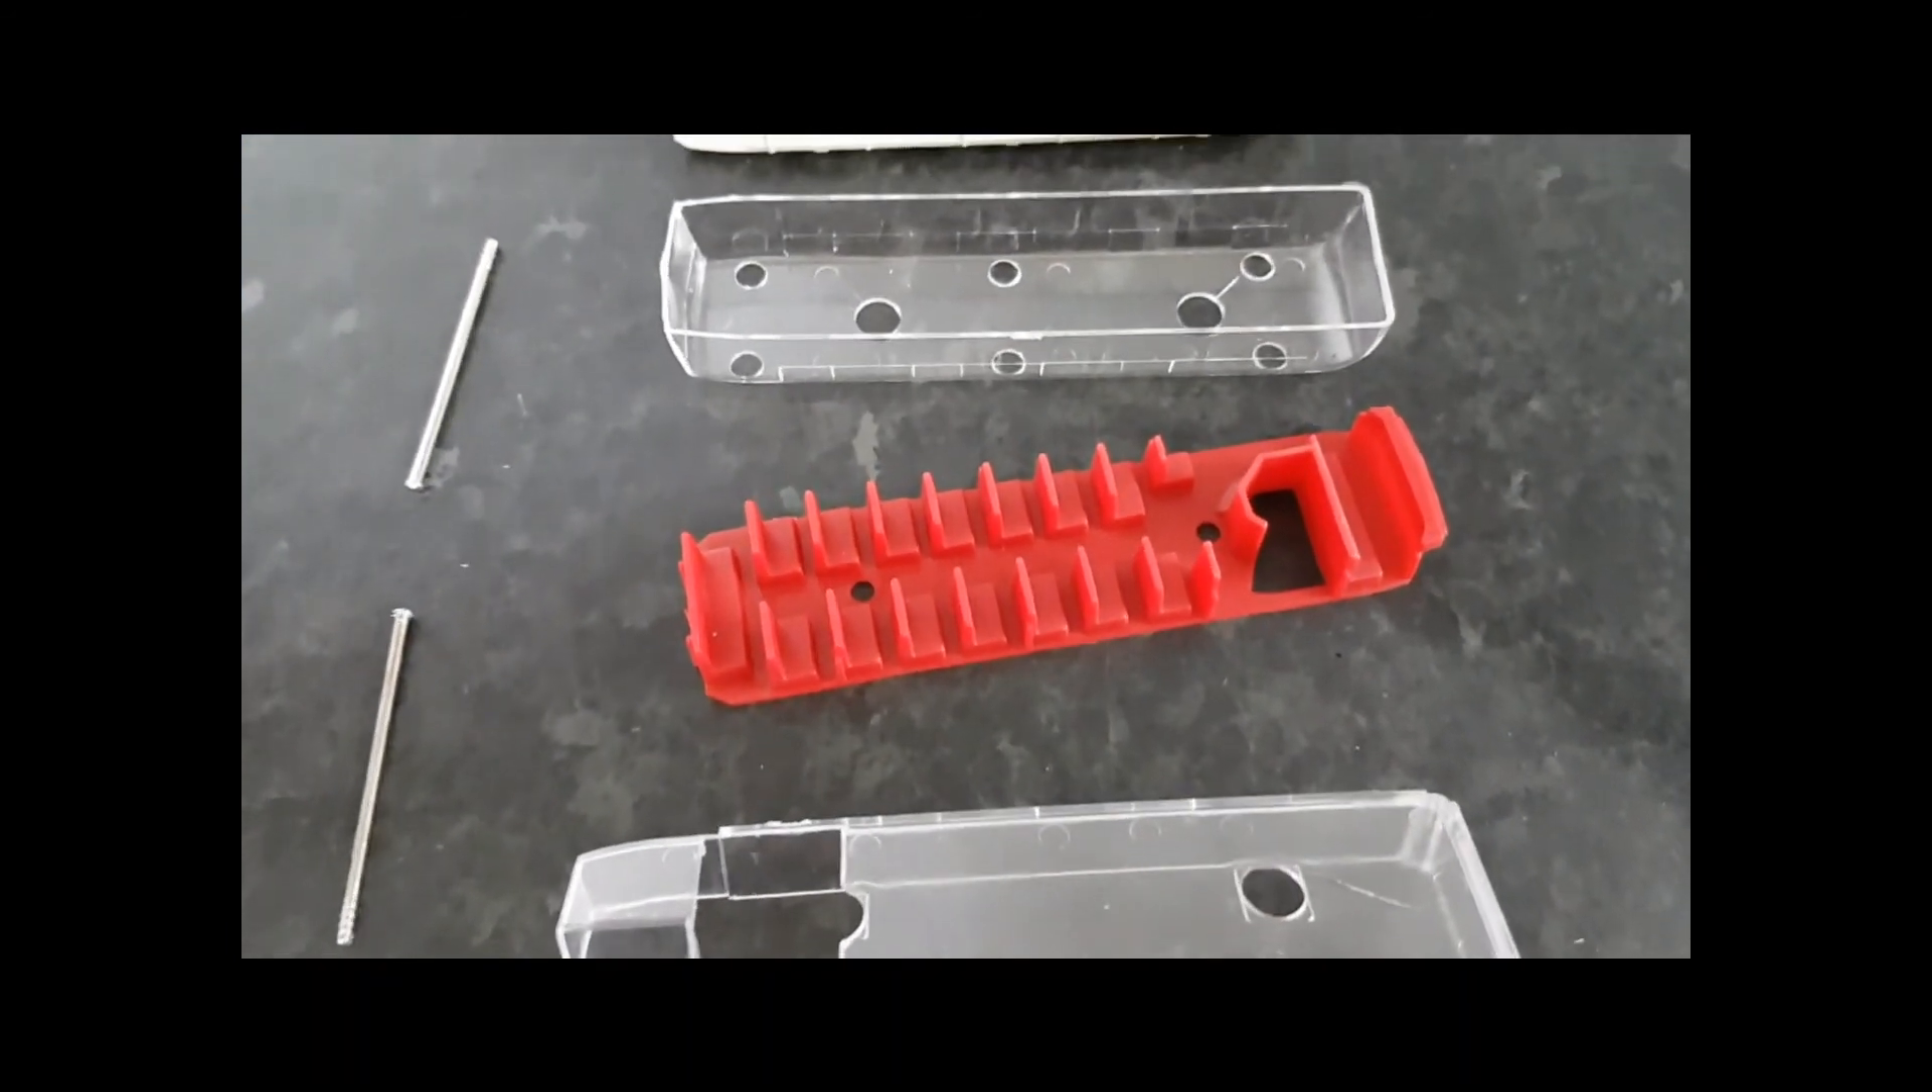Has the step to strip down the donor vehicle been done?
Yes.